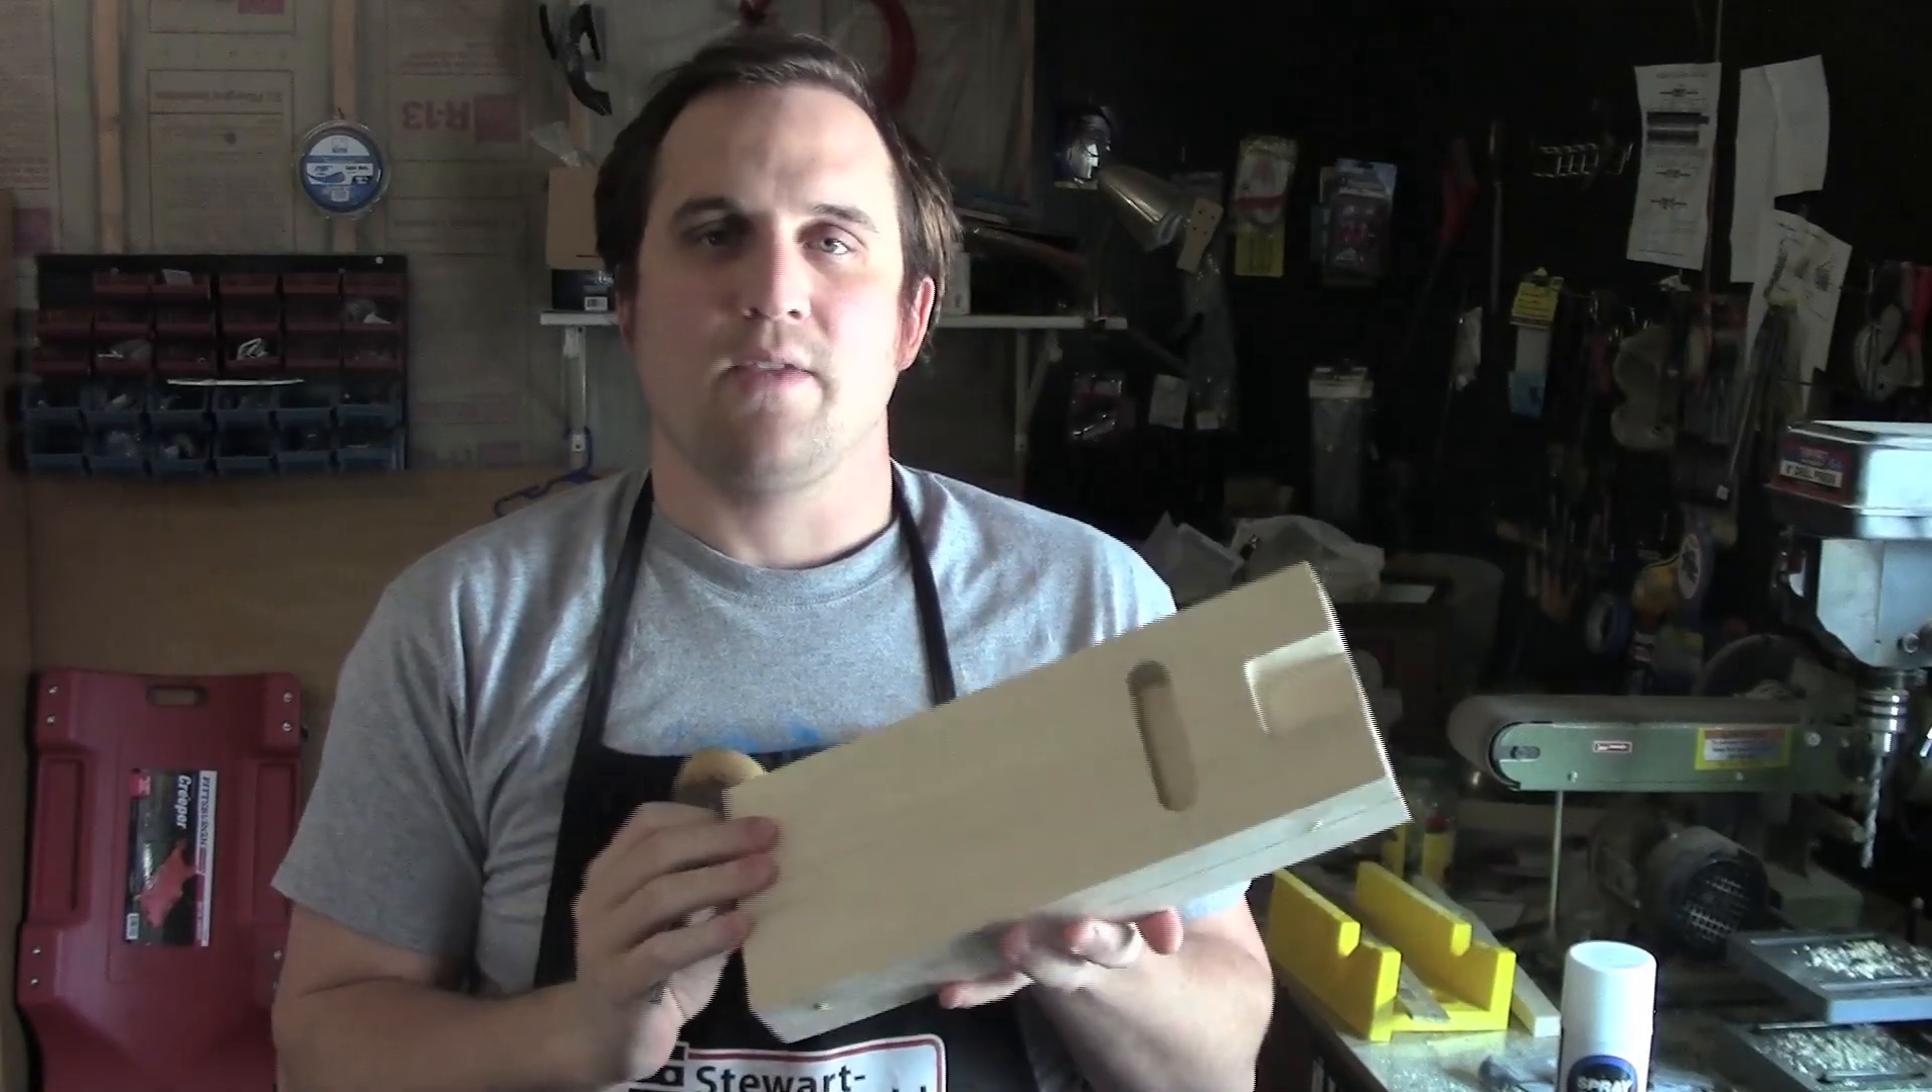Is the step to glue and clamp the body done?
Yes.